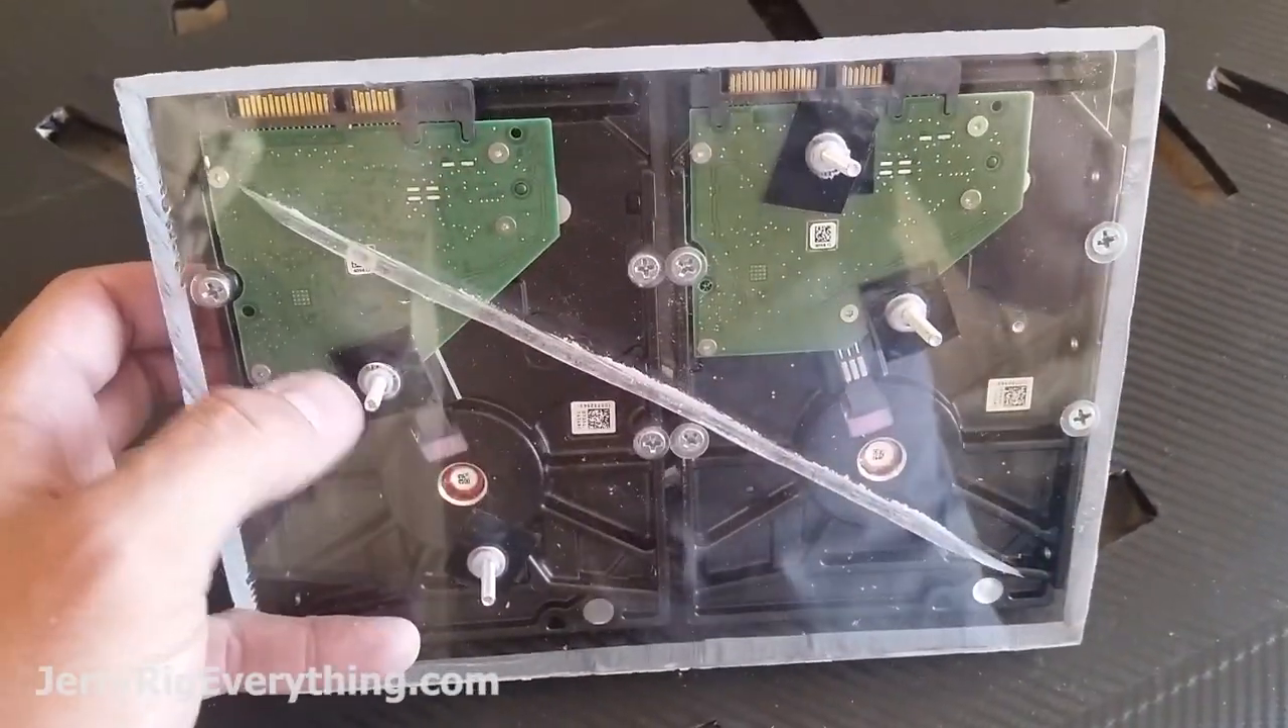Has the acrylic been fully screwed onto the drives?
Yes.